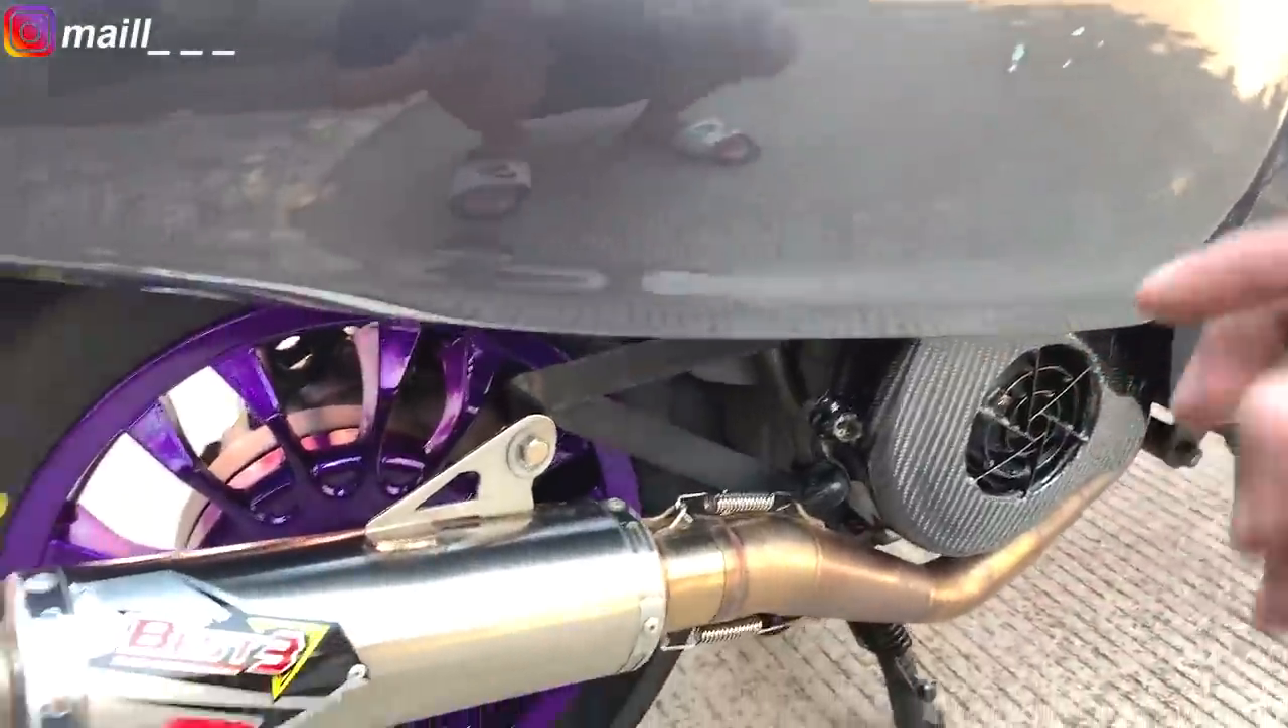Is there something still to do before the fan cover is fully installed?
No.